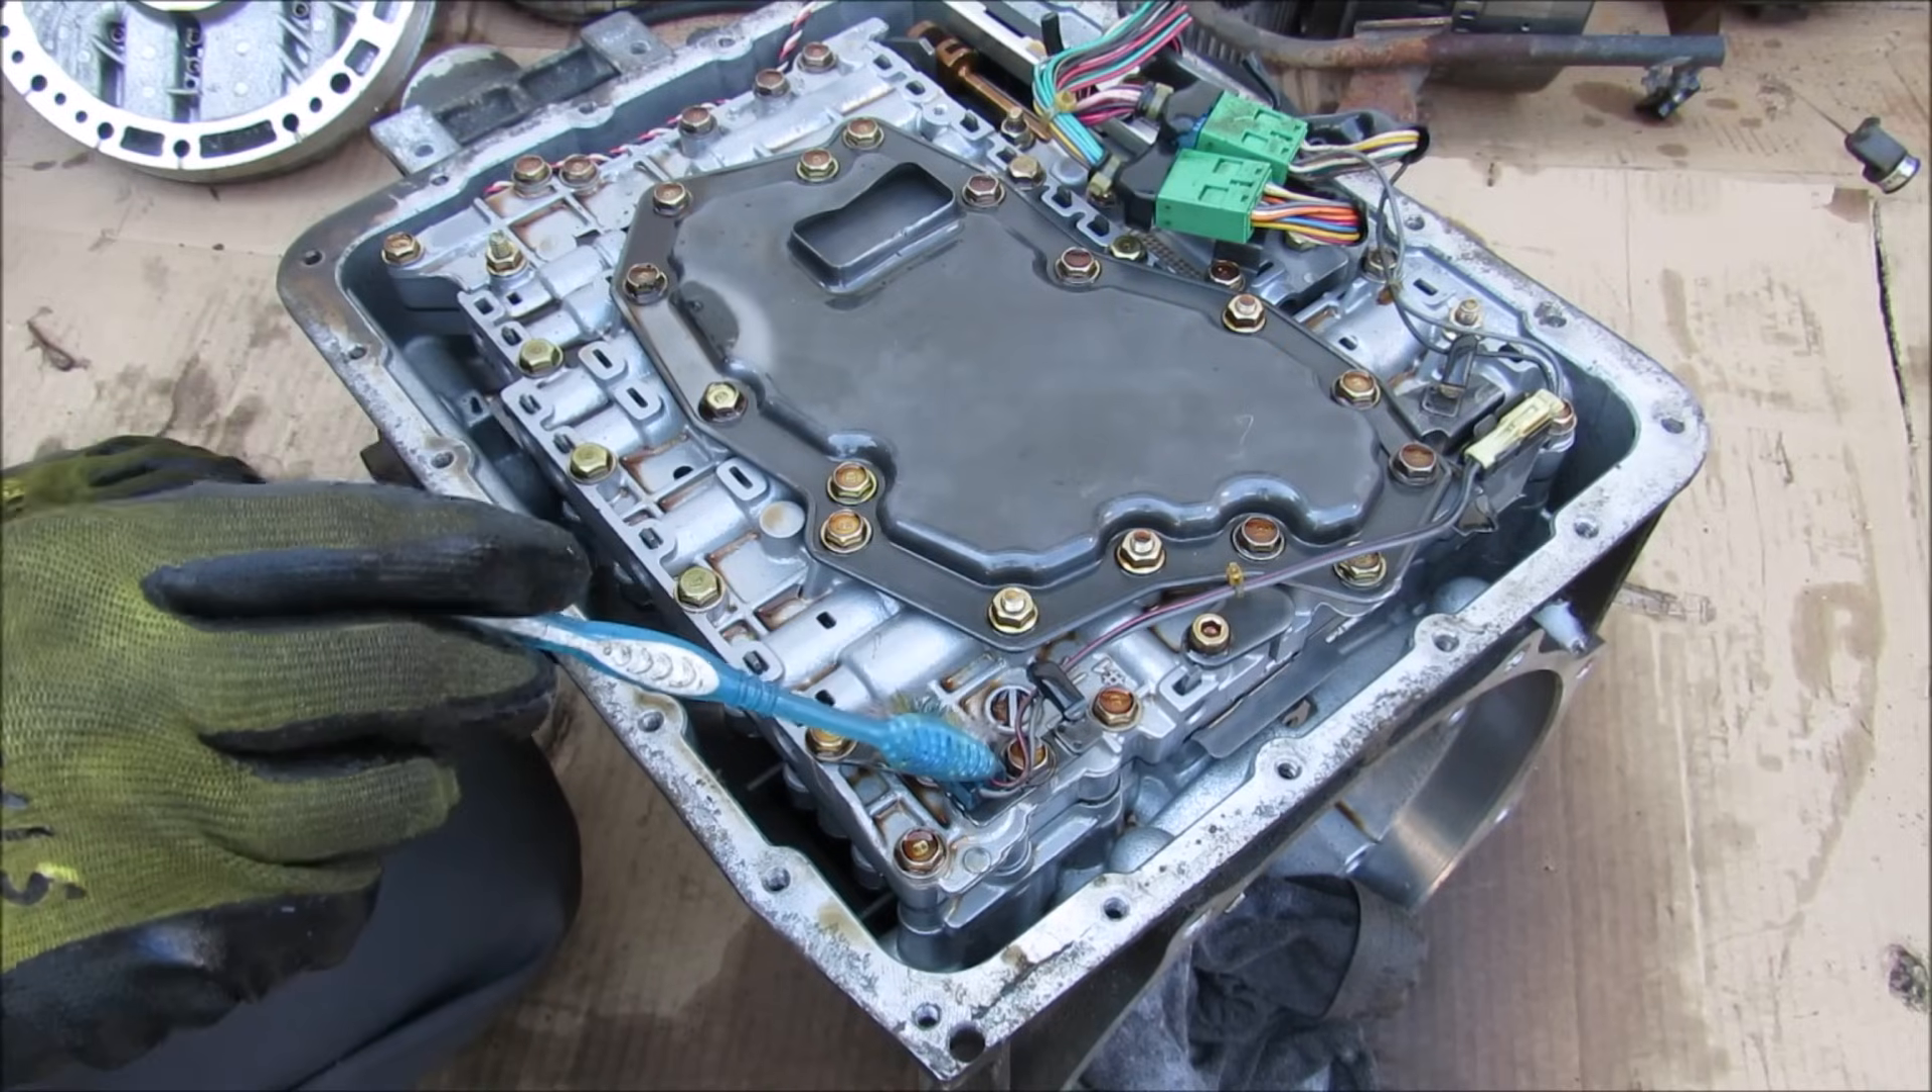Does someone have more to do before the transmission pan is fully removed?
No.